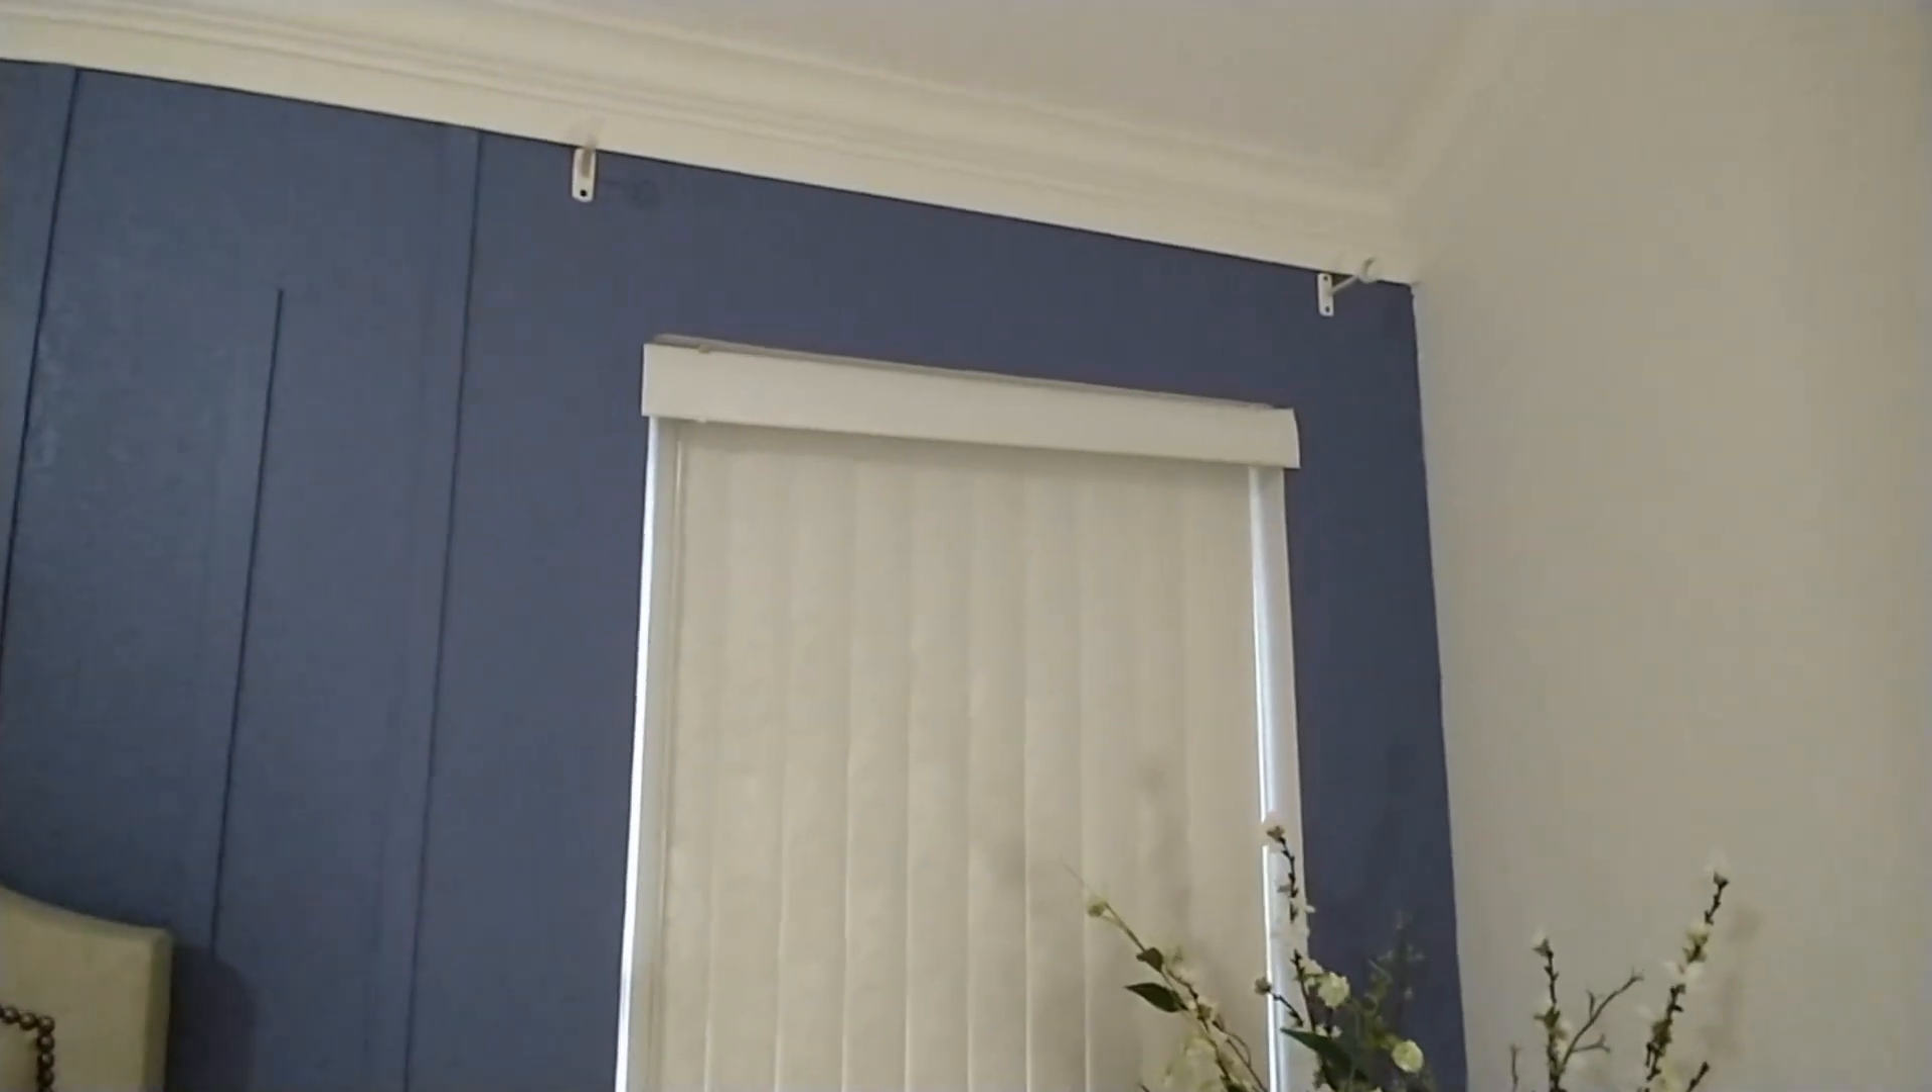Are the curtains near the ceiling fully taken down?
Yes.